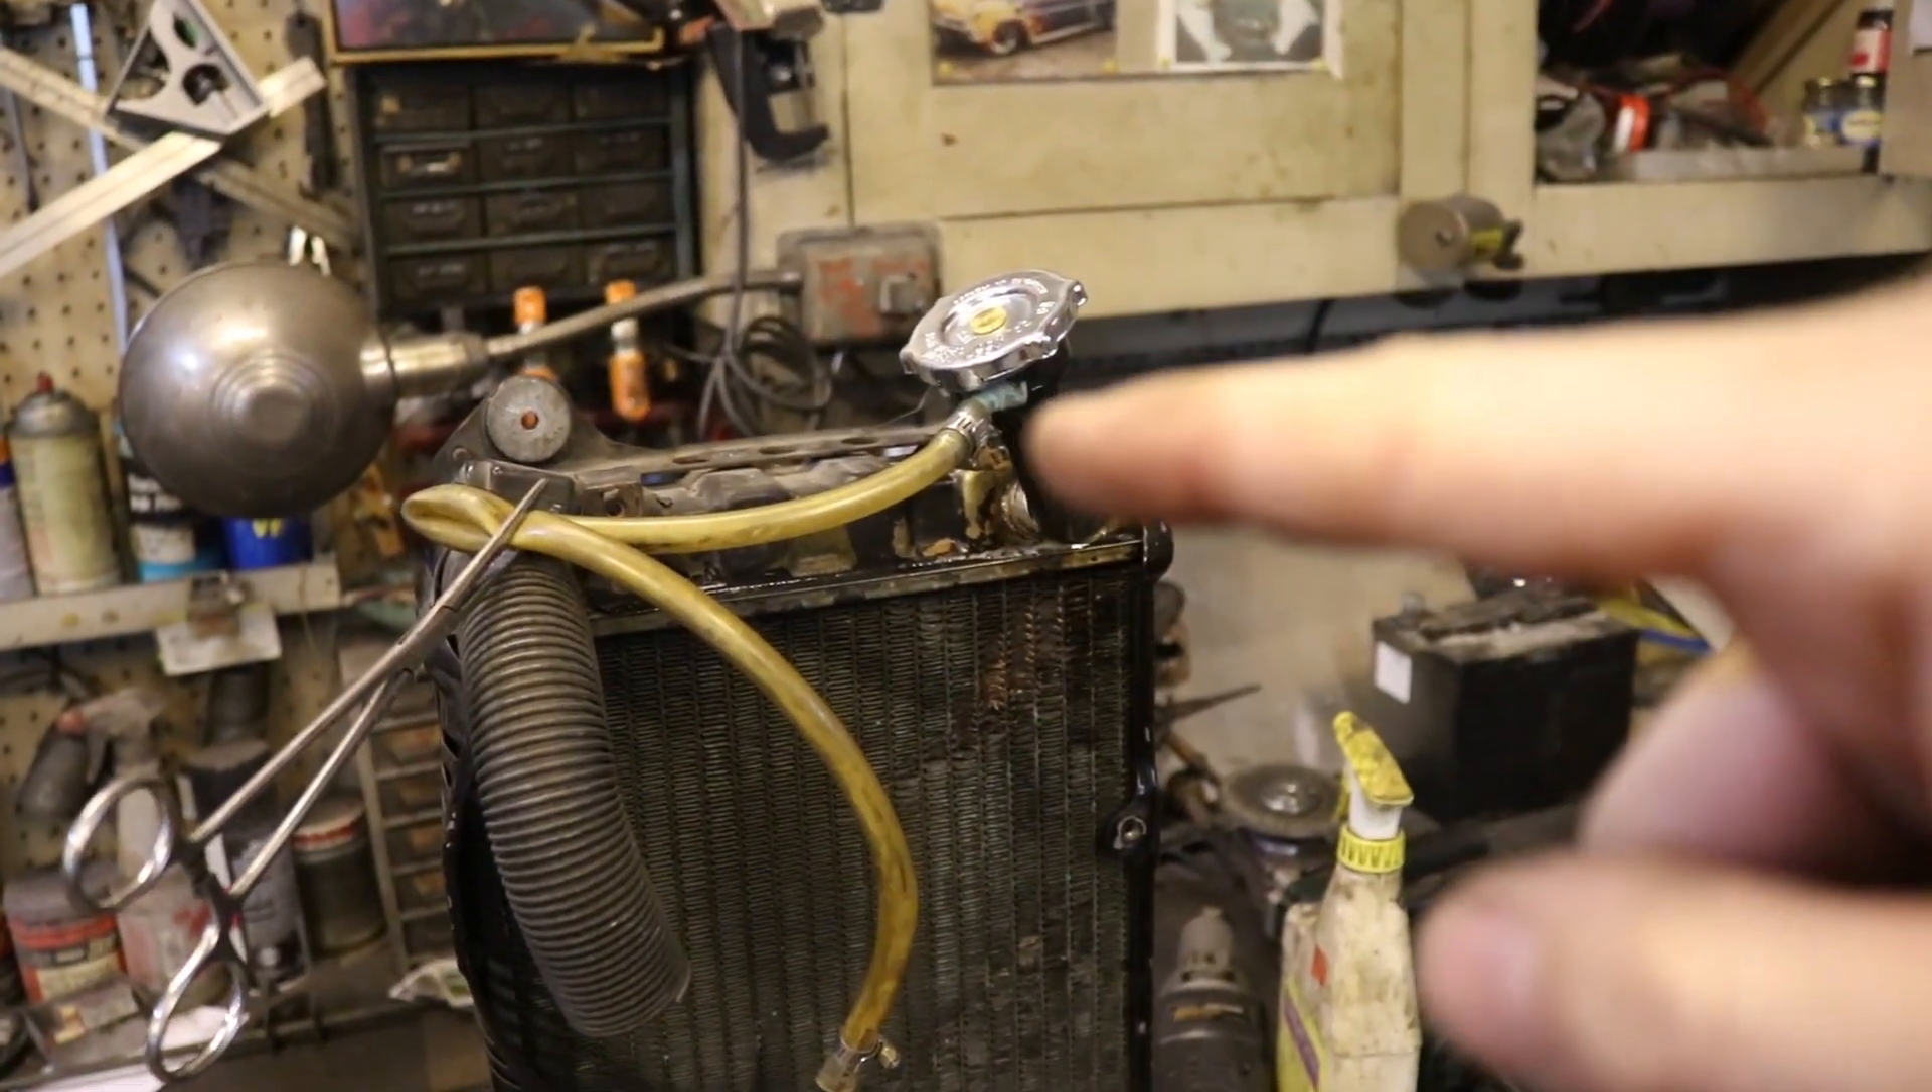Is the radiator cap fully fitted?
Yes.